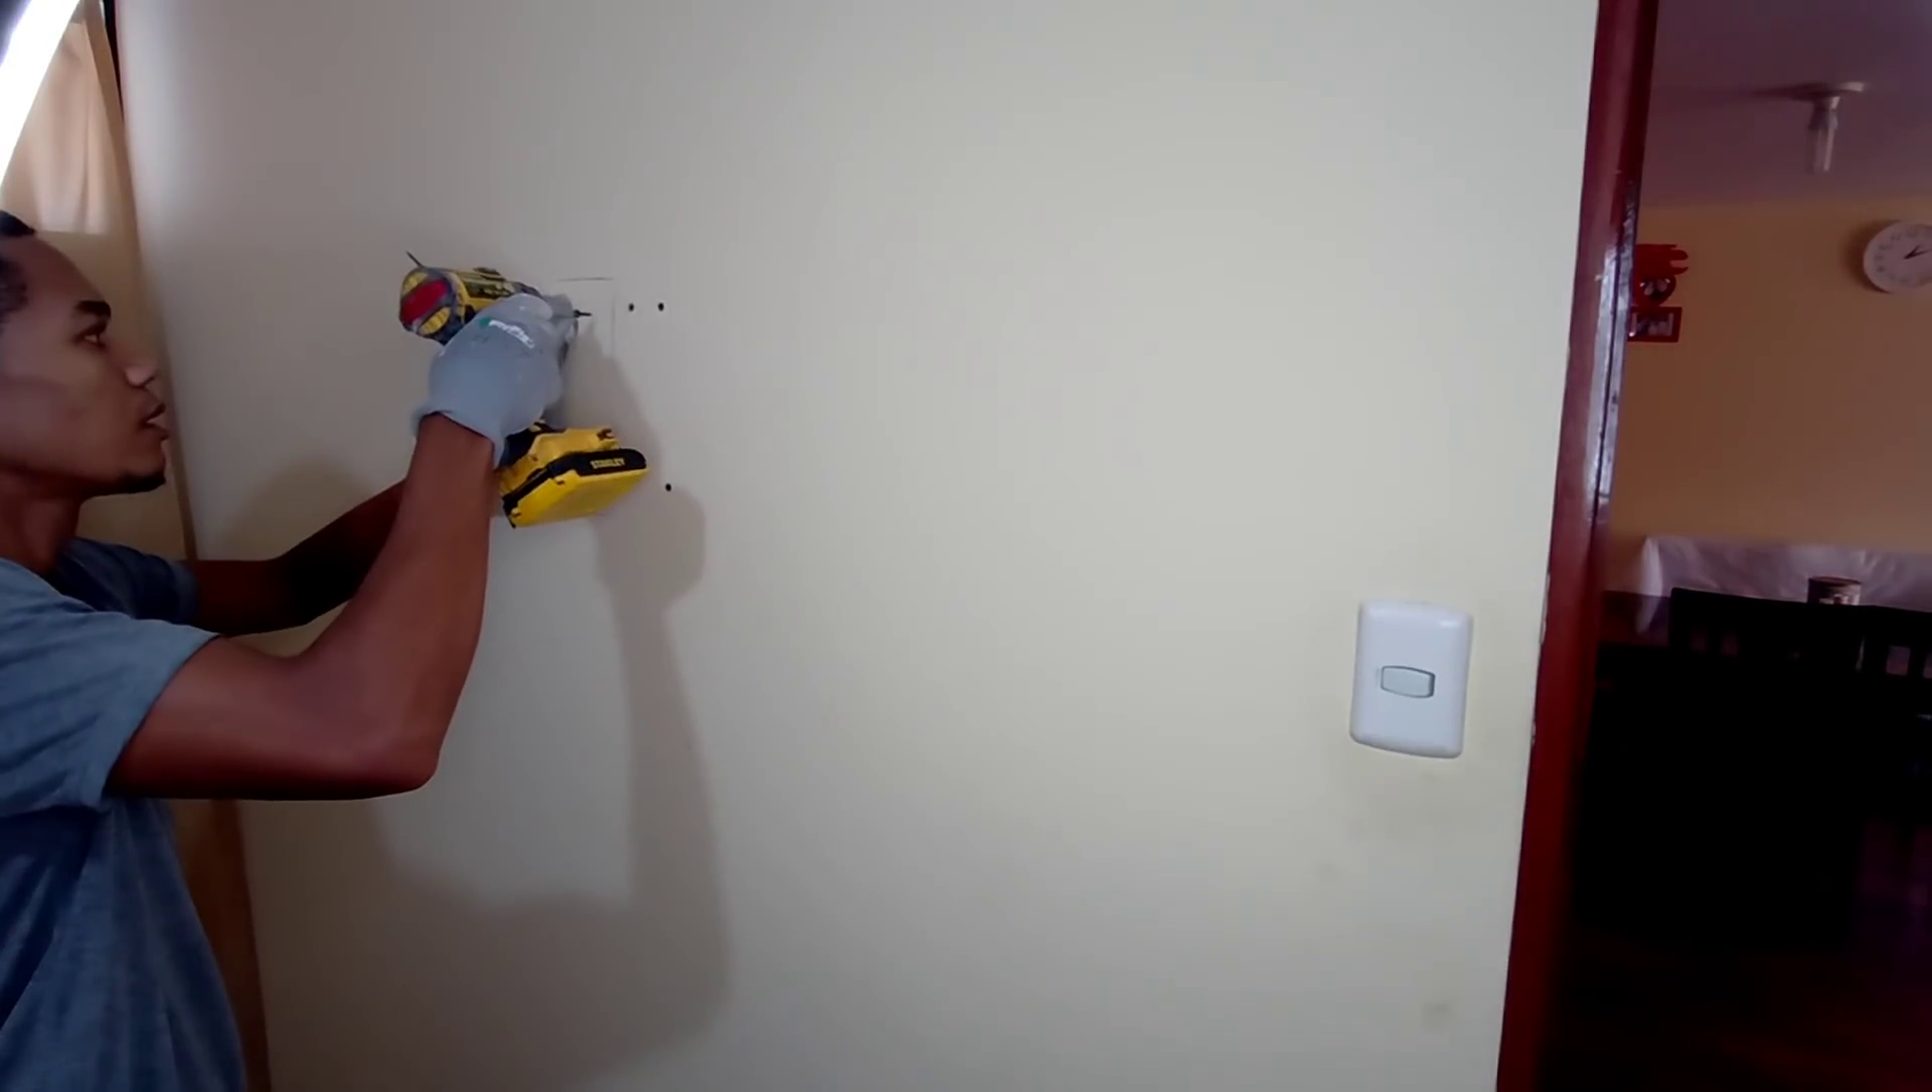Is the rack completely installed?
No.